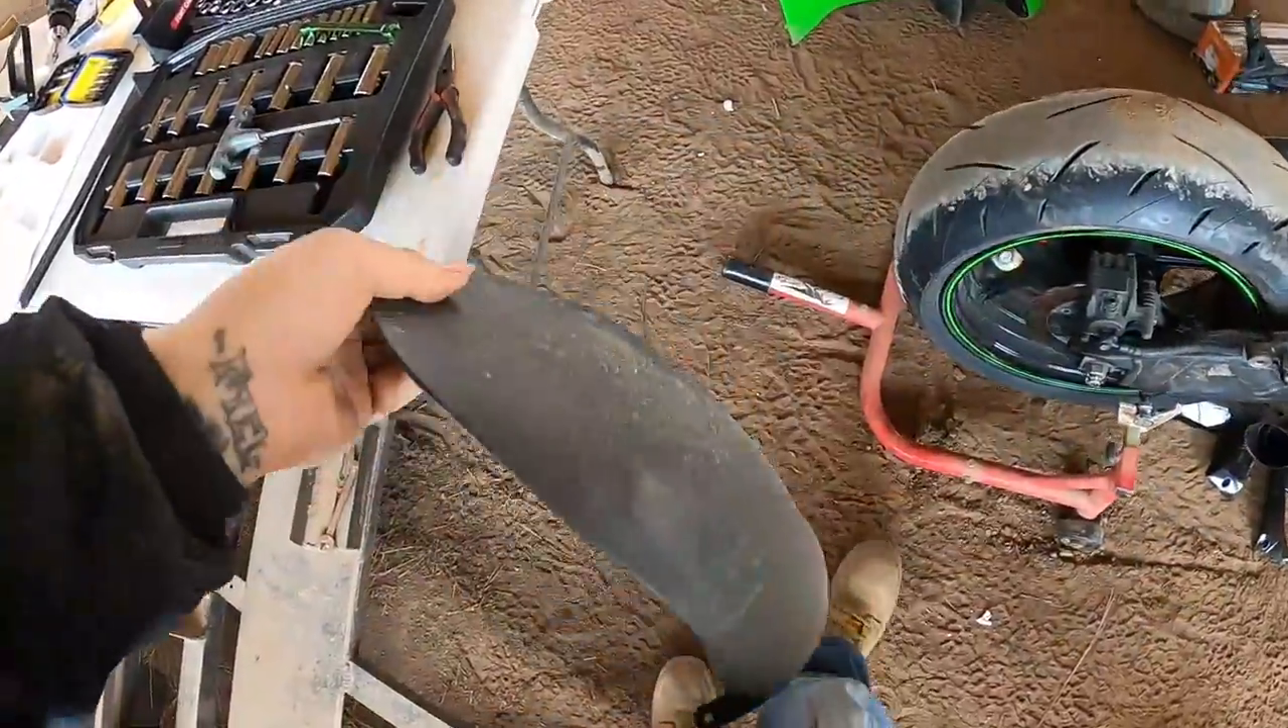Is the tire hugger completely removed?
Yes.